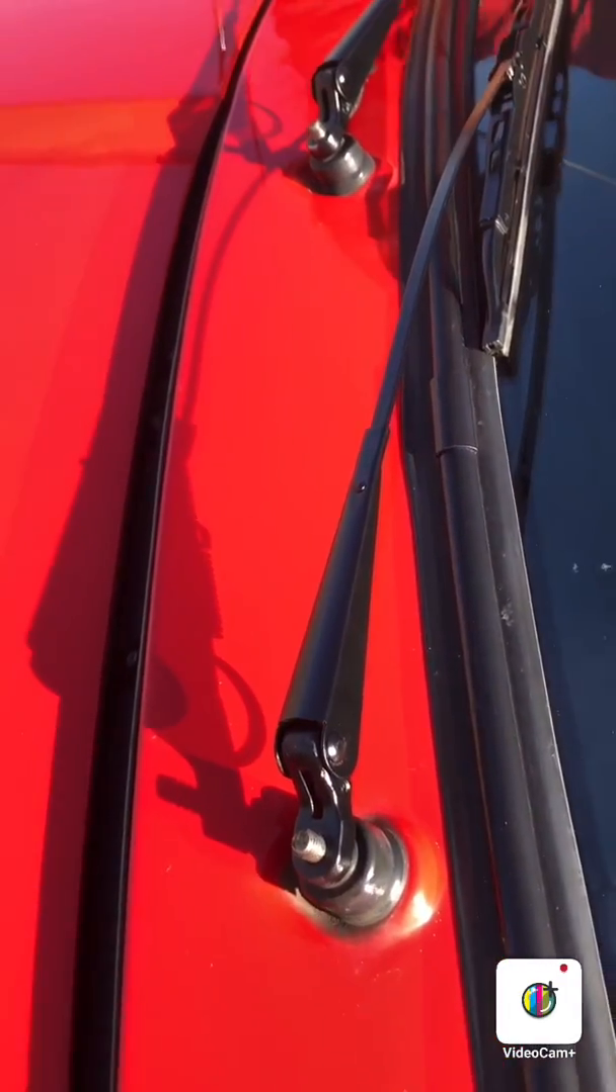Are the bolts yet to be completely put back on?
Yes.